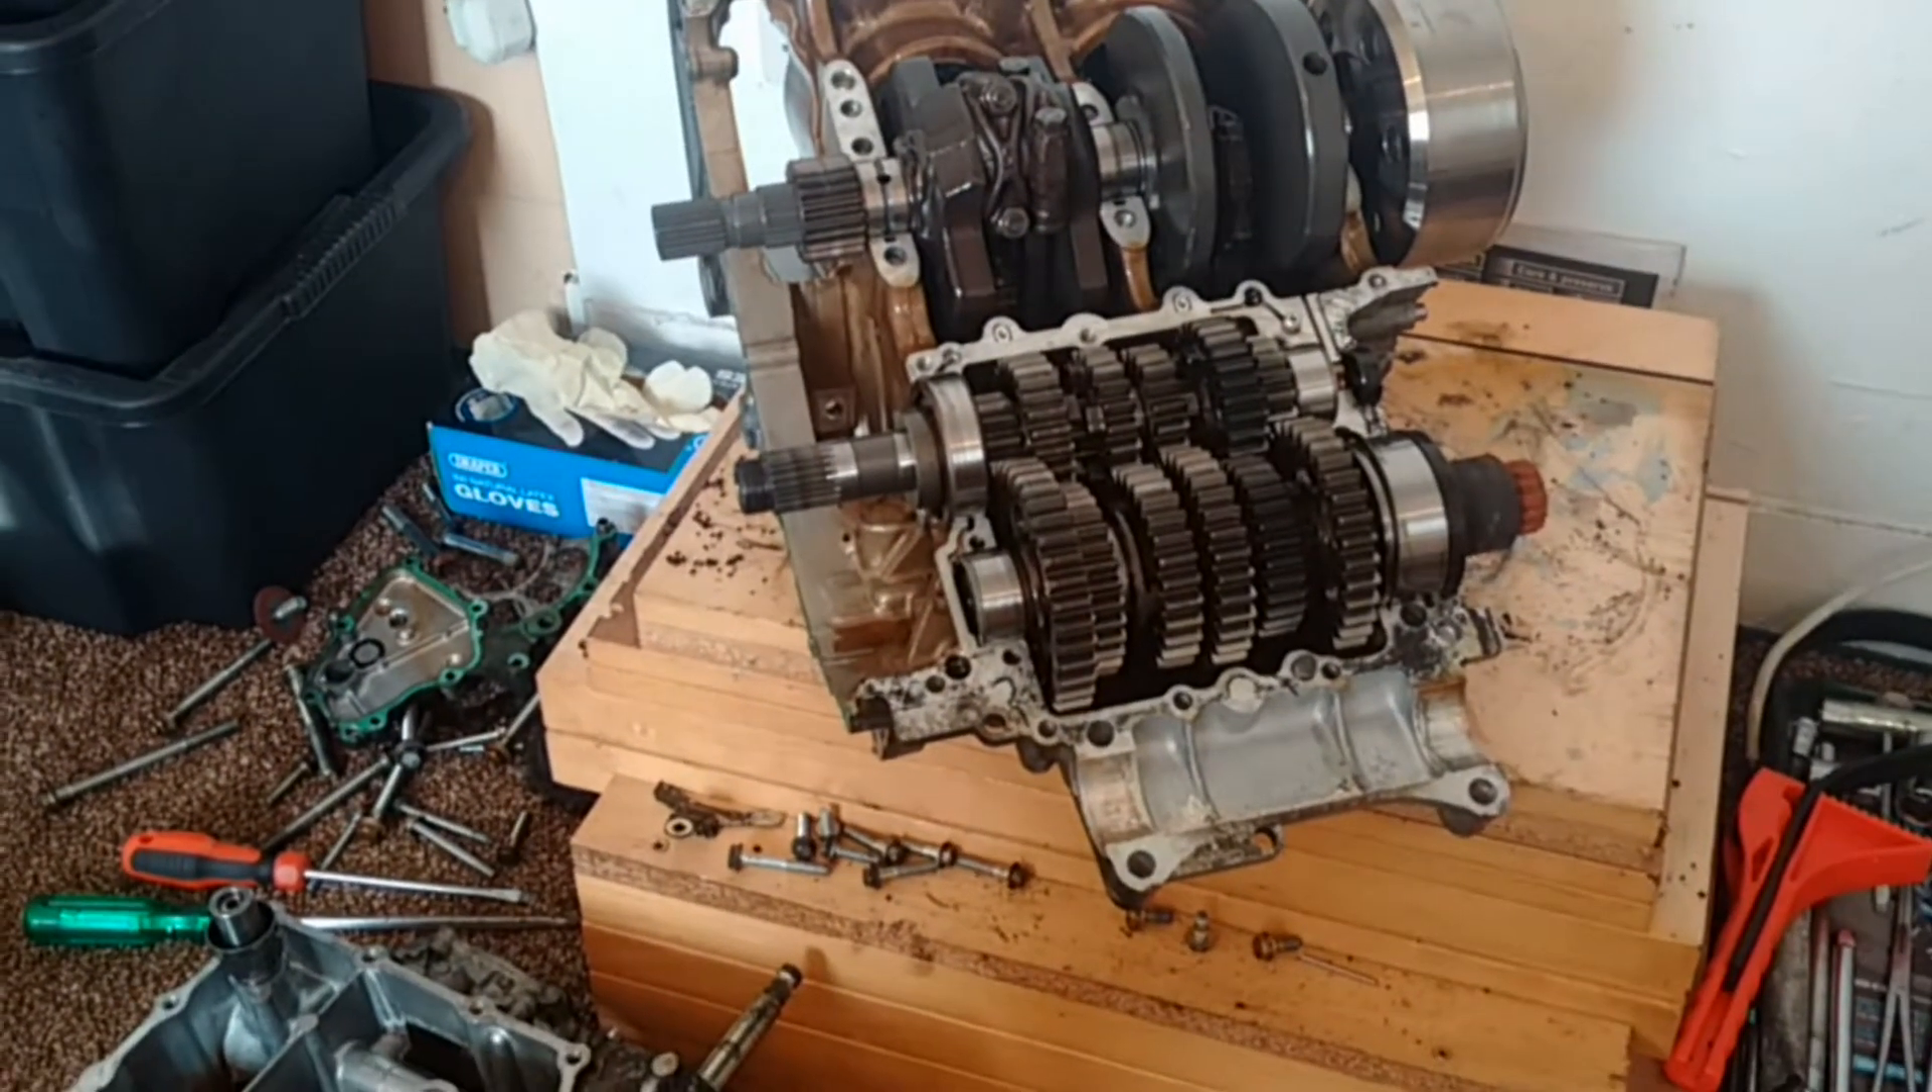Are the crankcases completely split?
Yes.